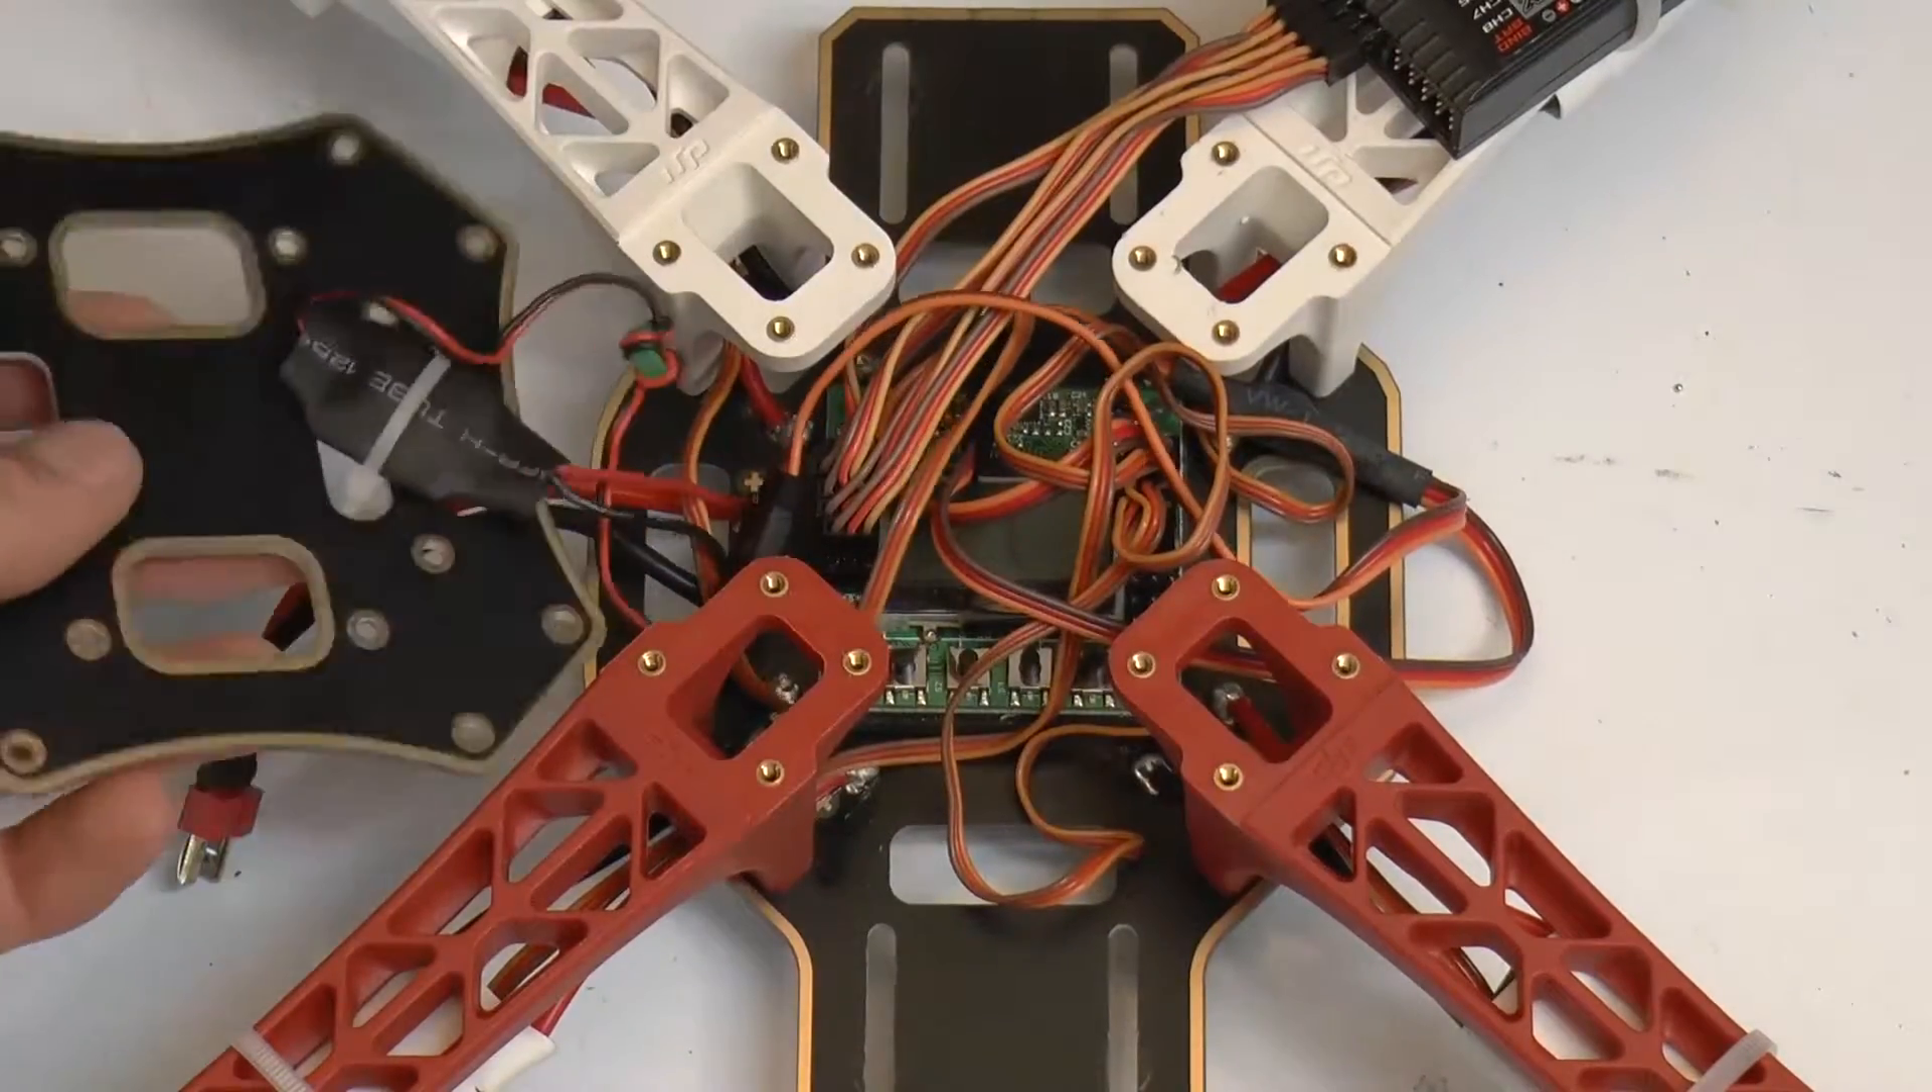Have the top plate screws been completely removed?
Yes.